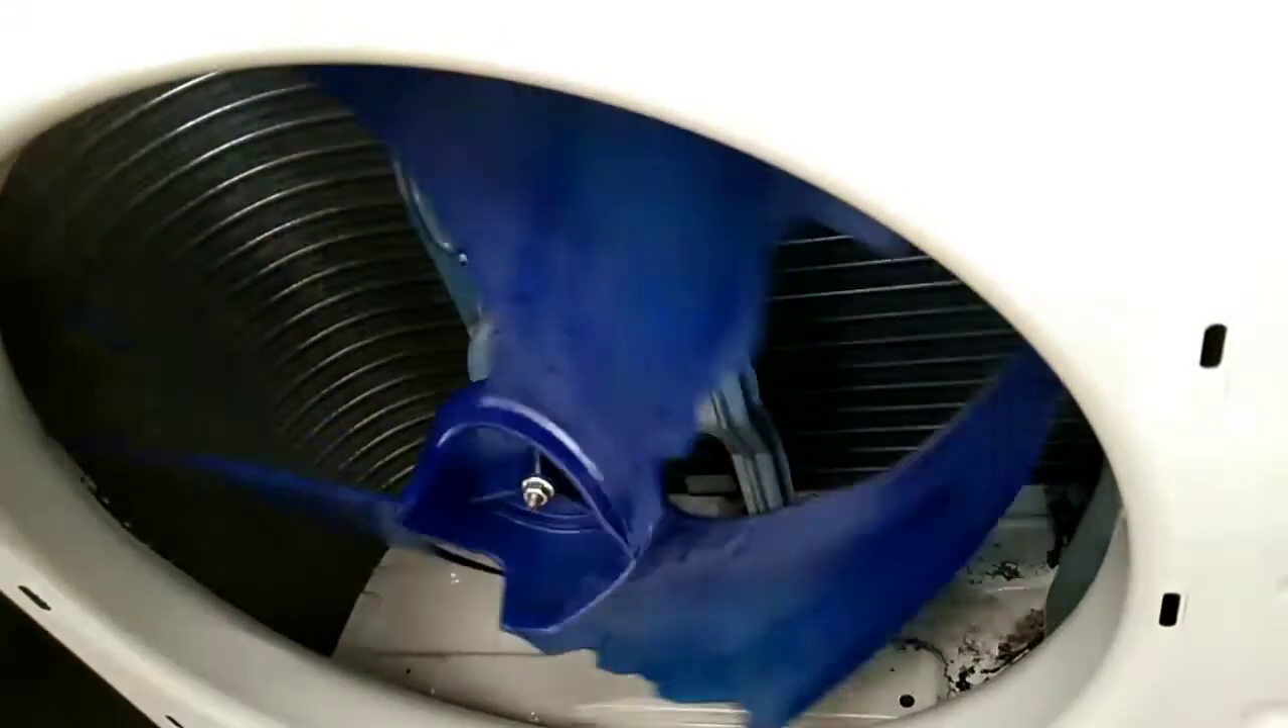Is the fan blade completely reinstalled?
Yes.